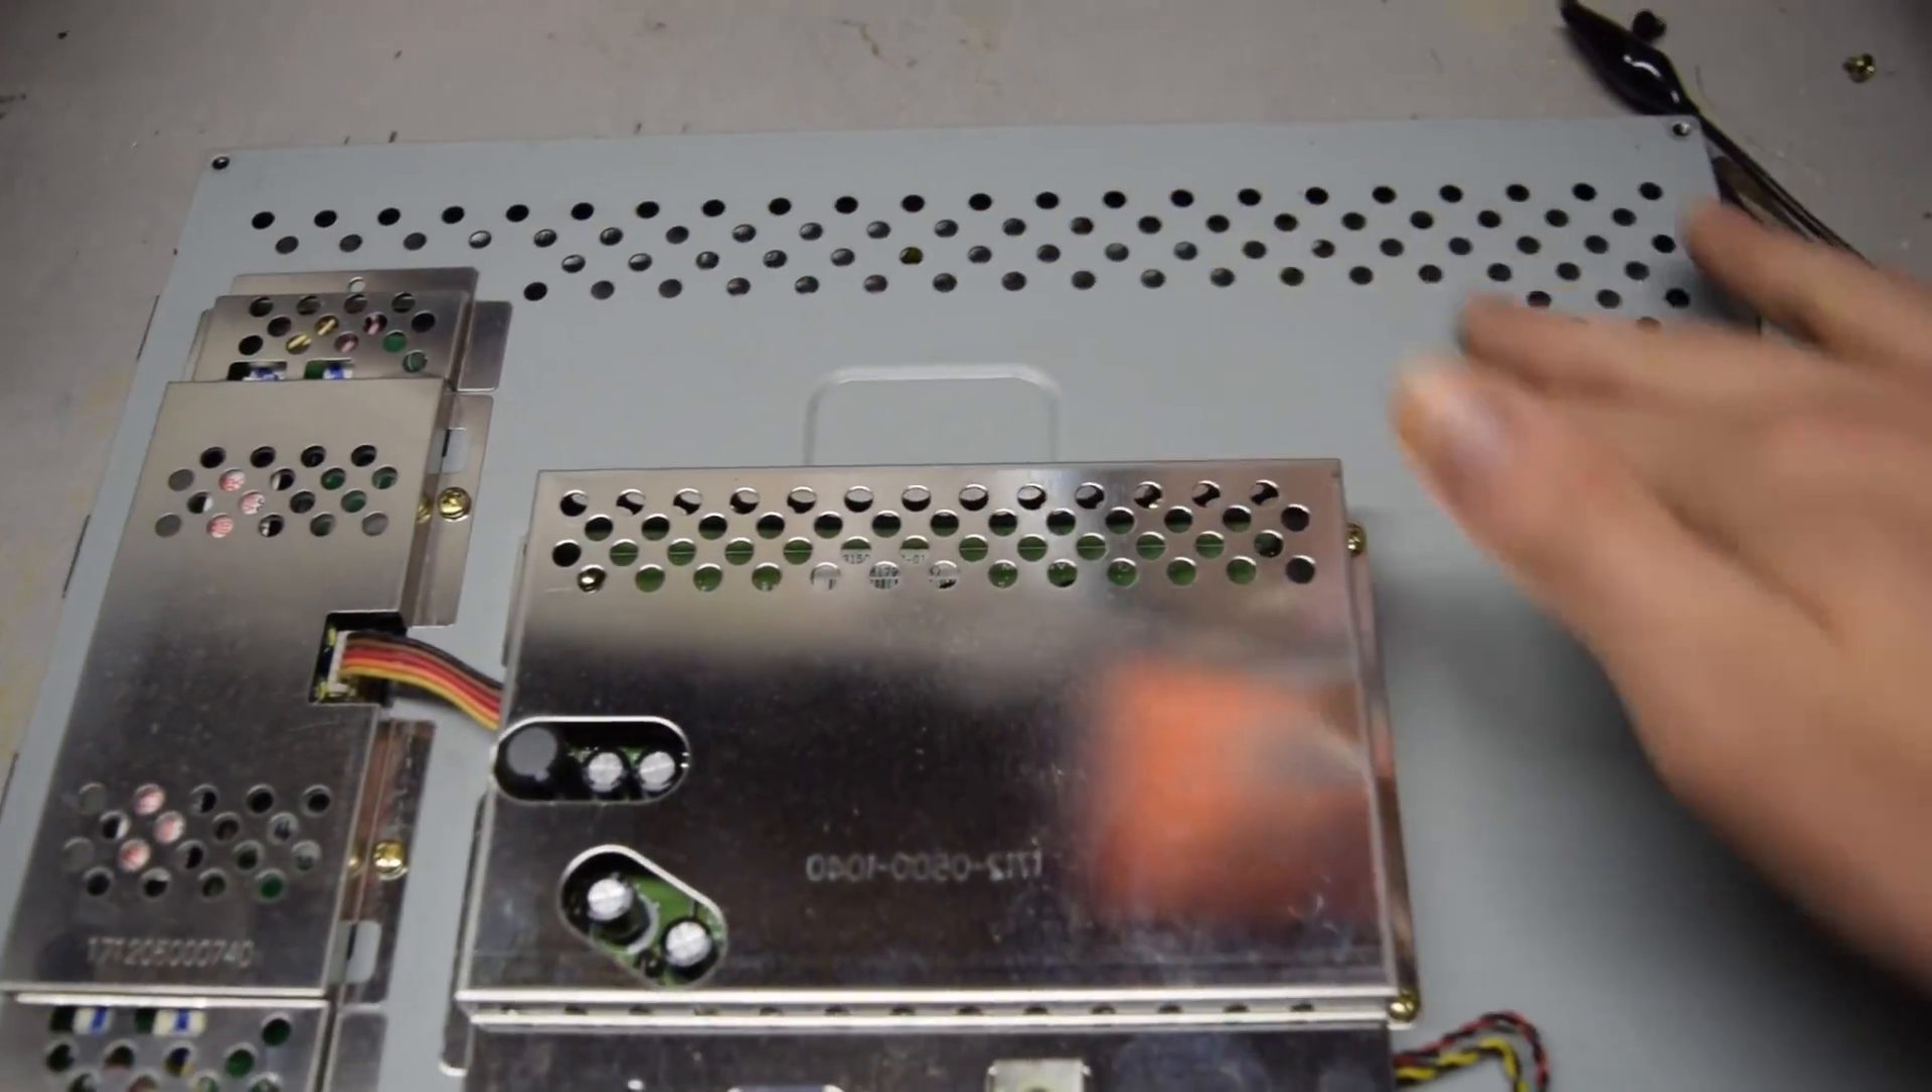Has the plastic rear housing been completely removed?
Yes.